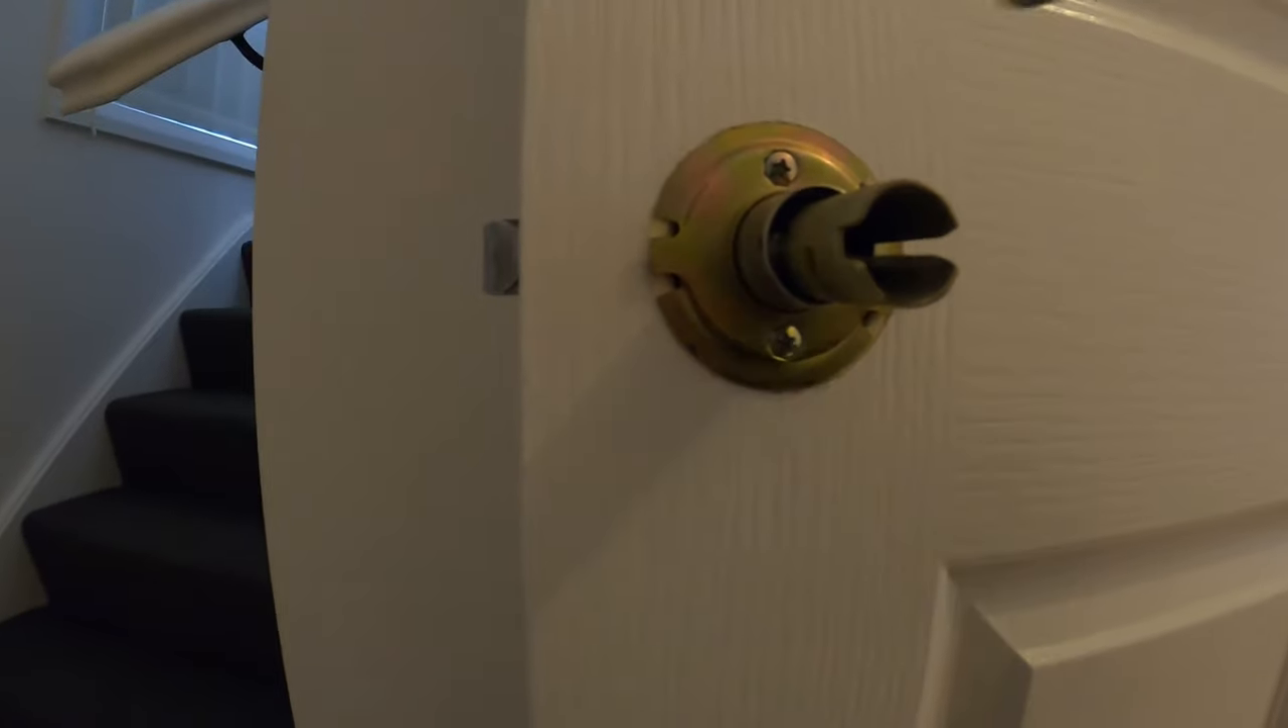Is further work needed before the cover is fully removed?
No.